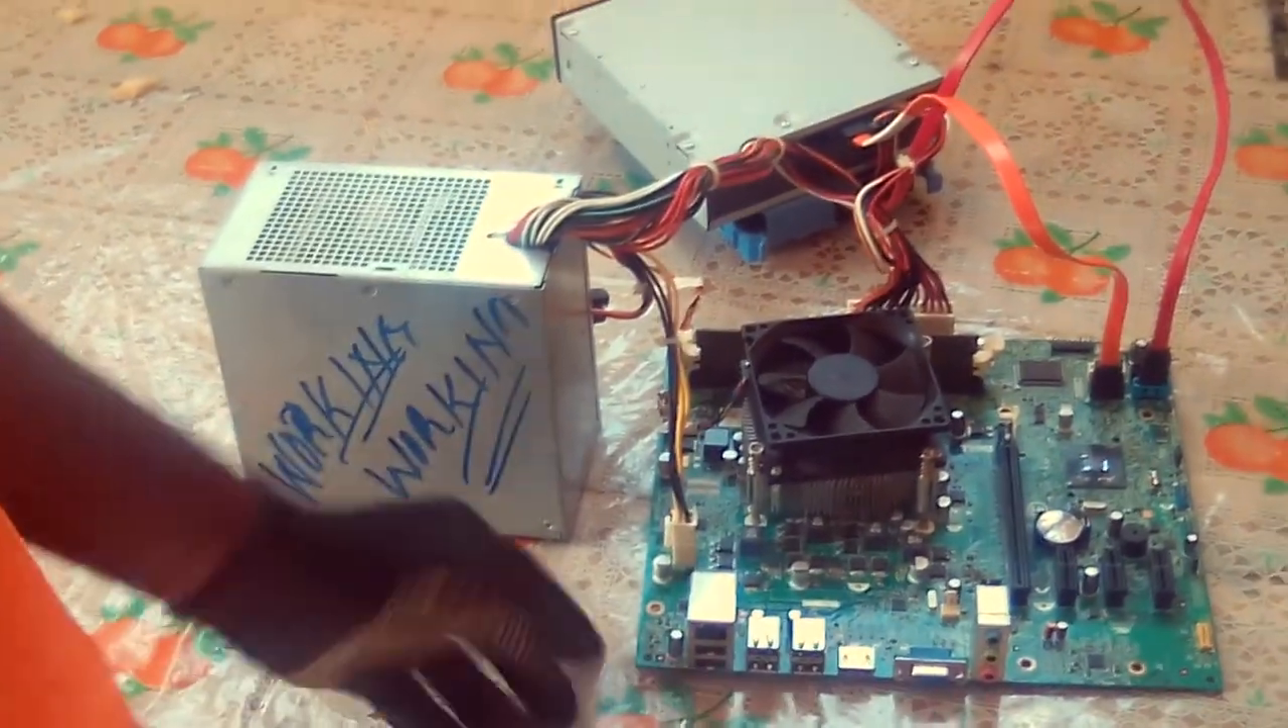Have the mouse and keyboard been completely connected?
No.